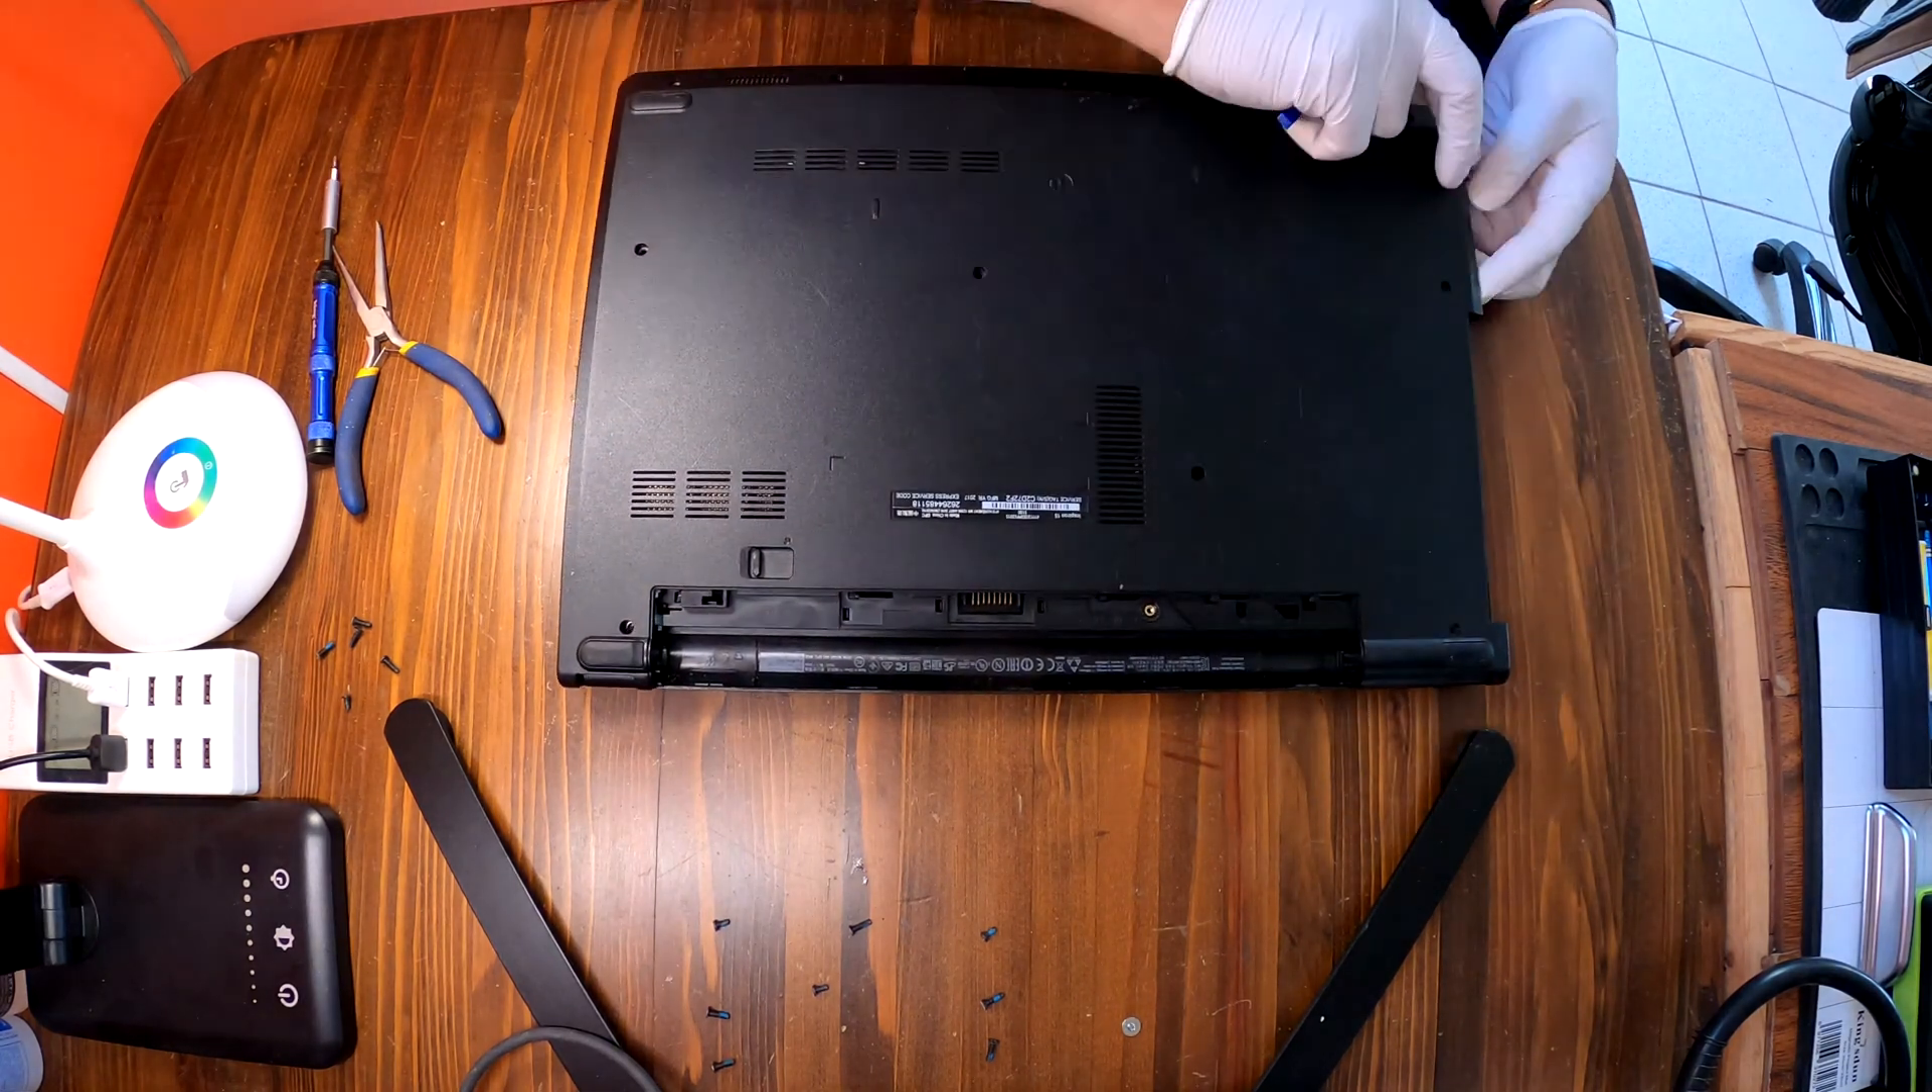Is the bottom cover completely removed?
No.